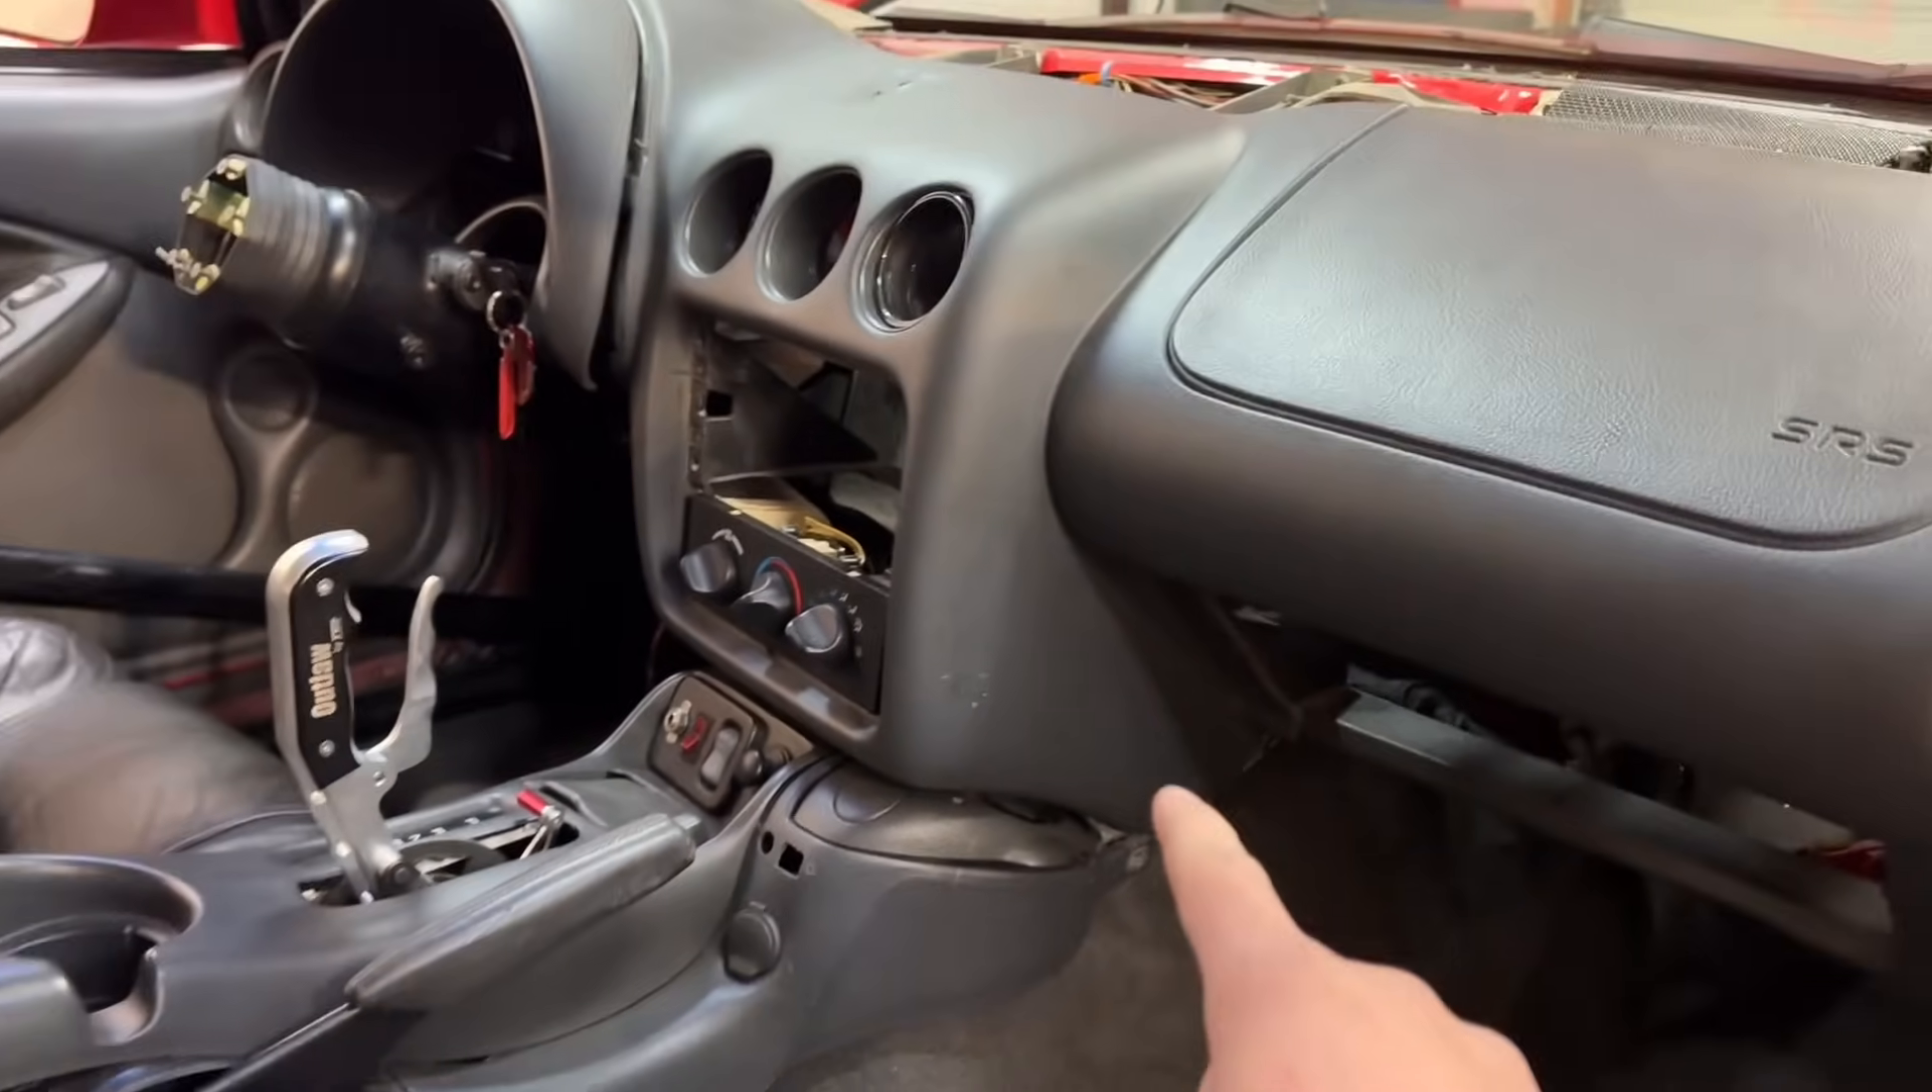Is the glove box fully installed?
No.